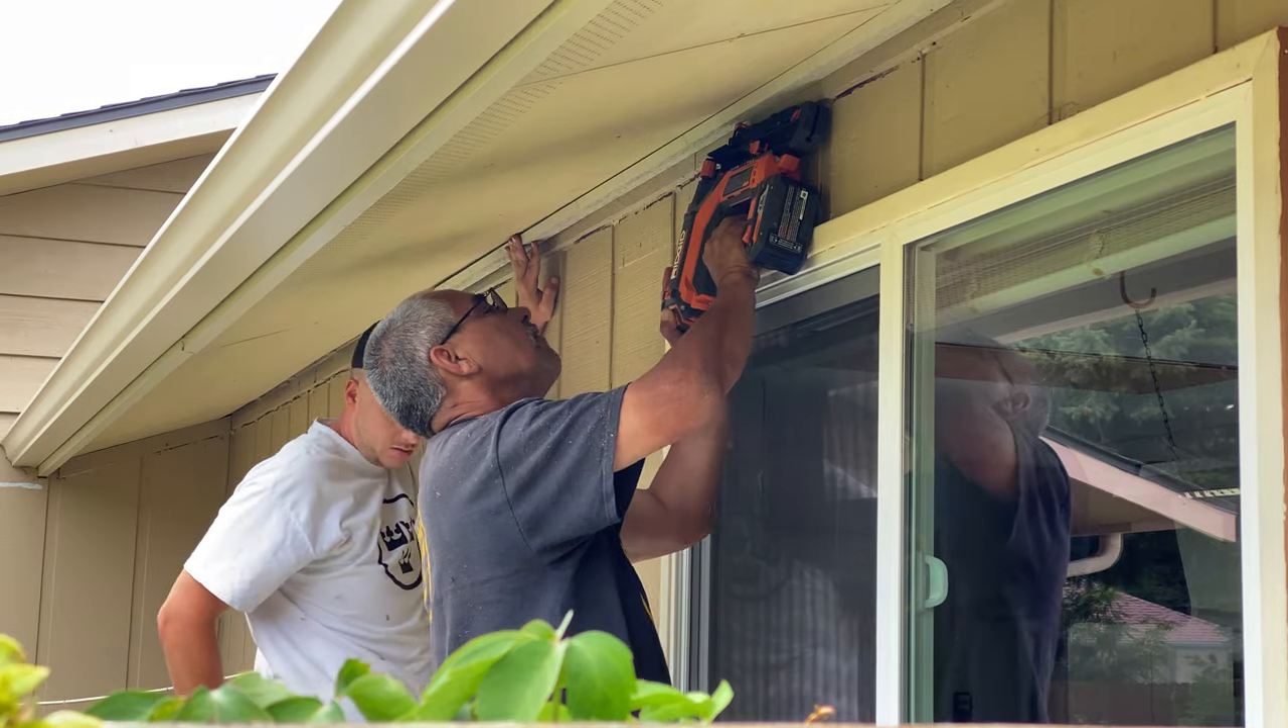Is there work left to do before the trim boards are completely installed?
Yes.